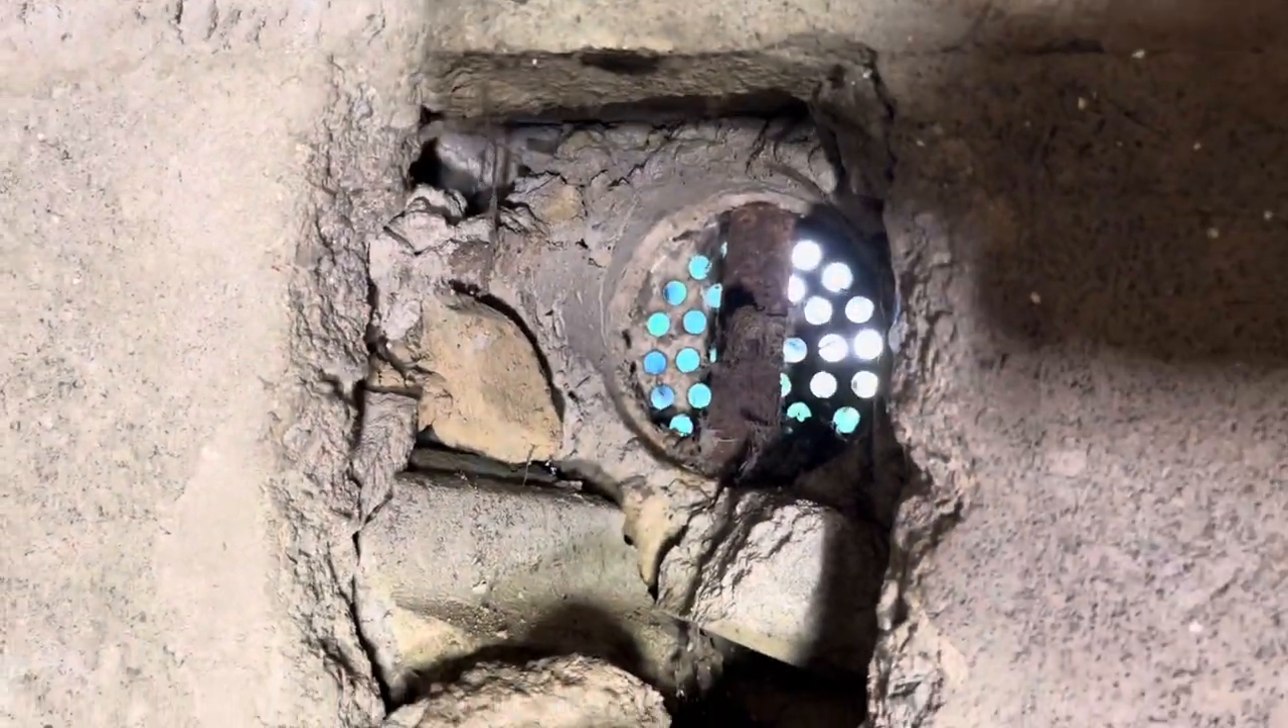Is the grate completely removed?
No.